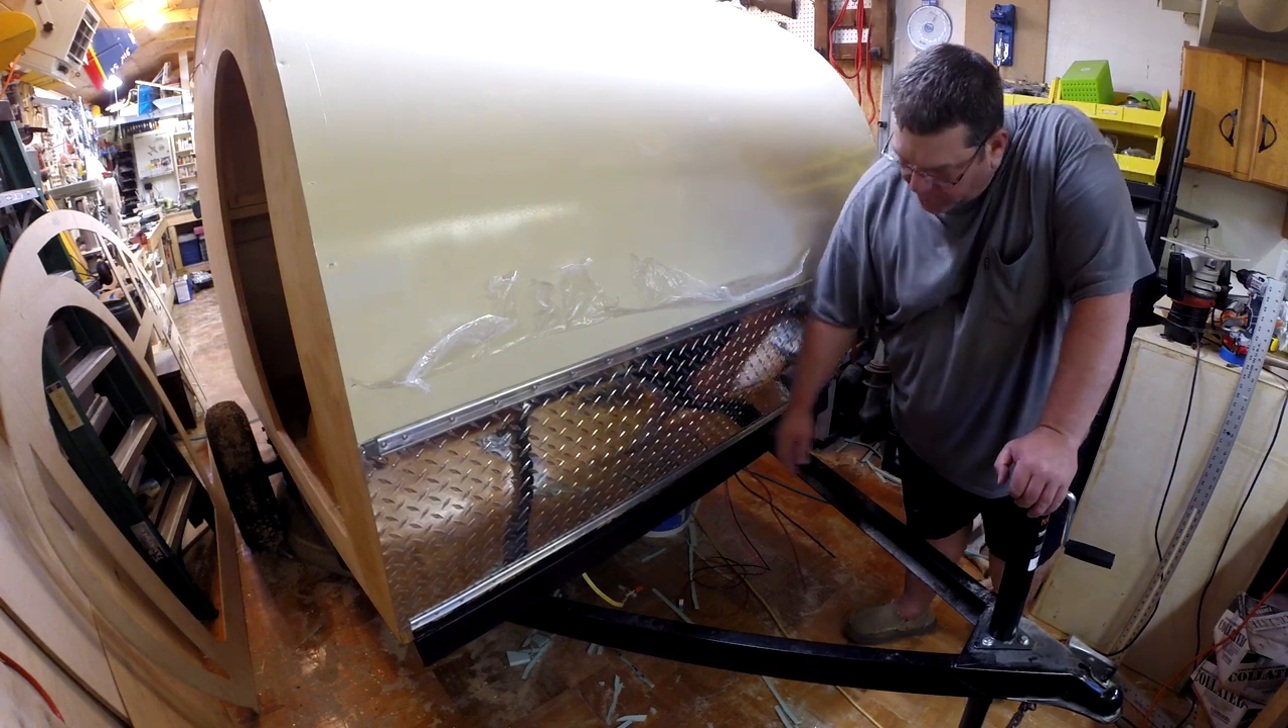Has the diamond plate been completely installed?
Yes.